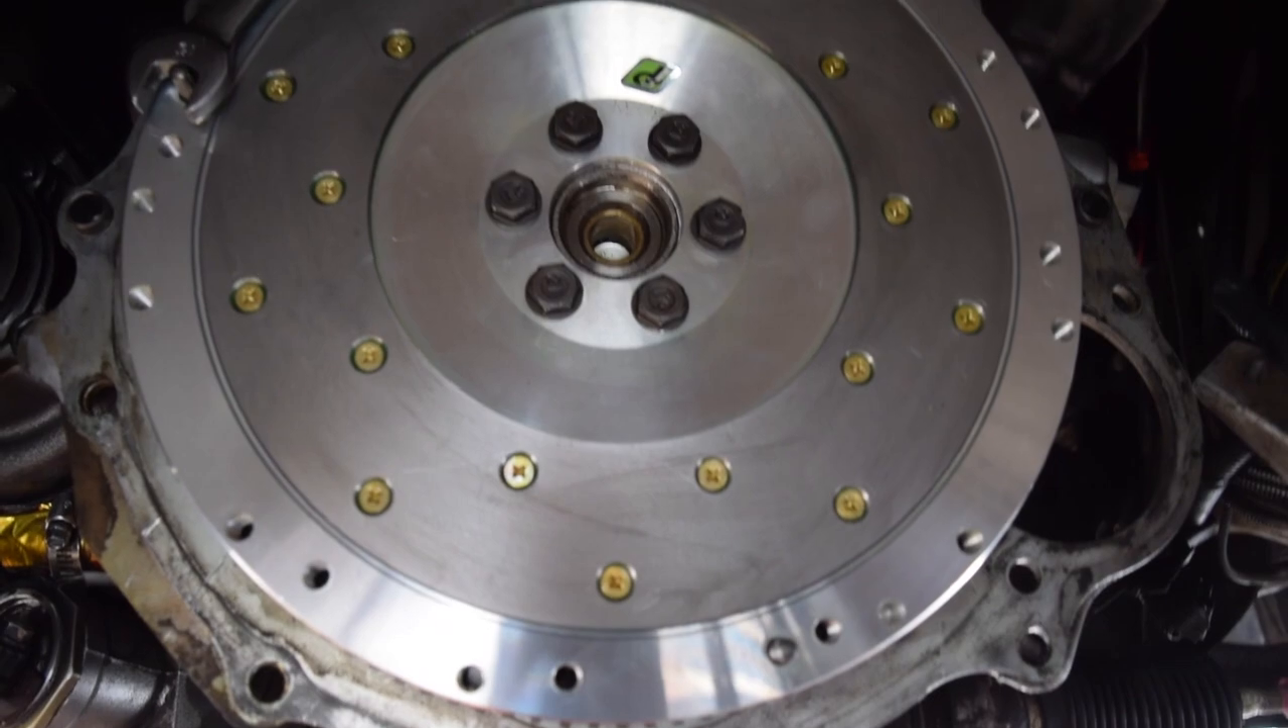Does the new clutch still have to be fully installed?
Yes.